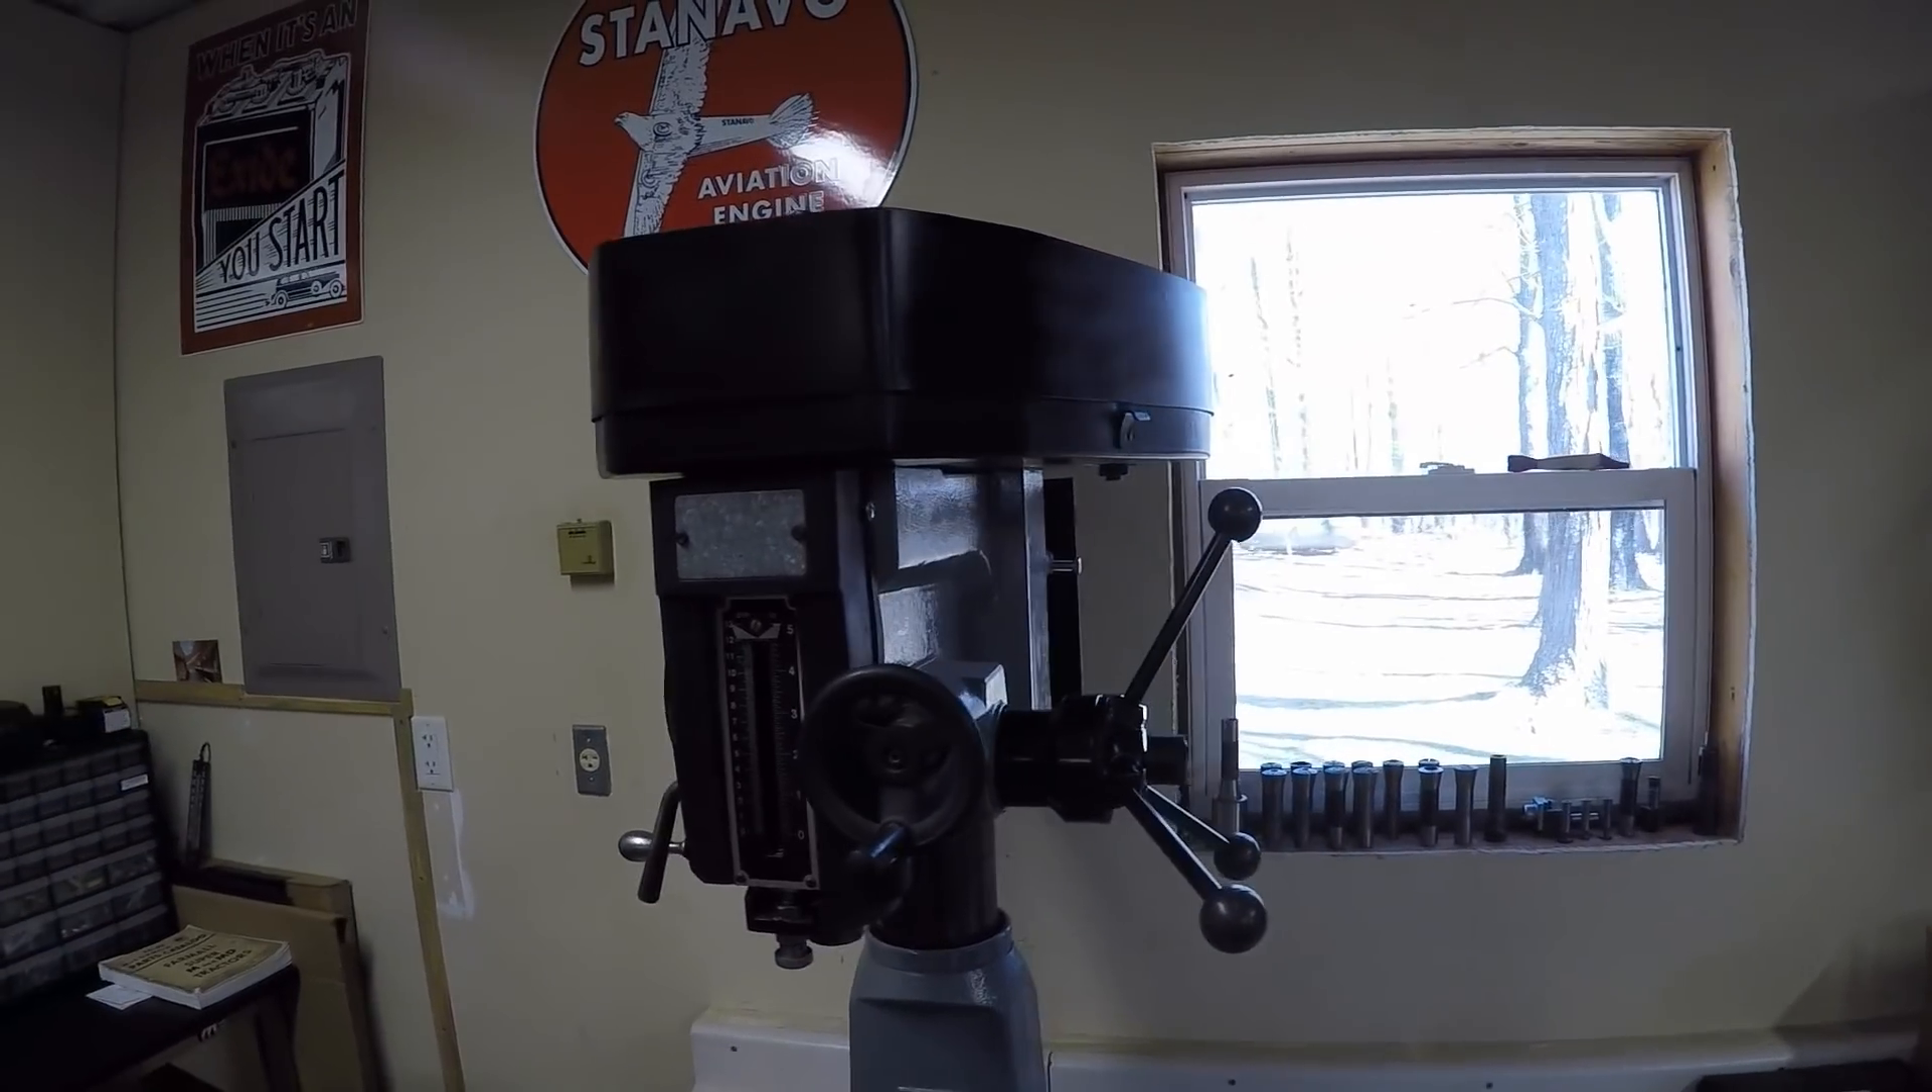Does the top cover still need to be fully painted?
No.